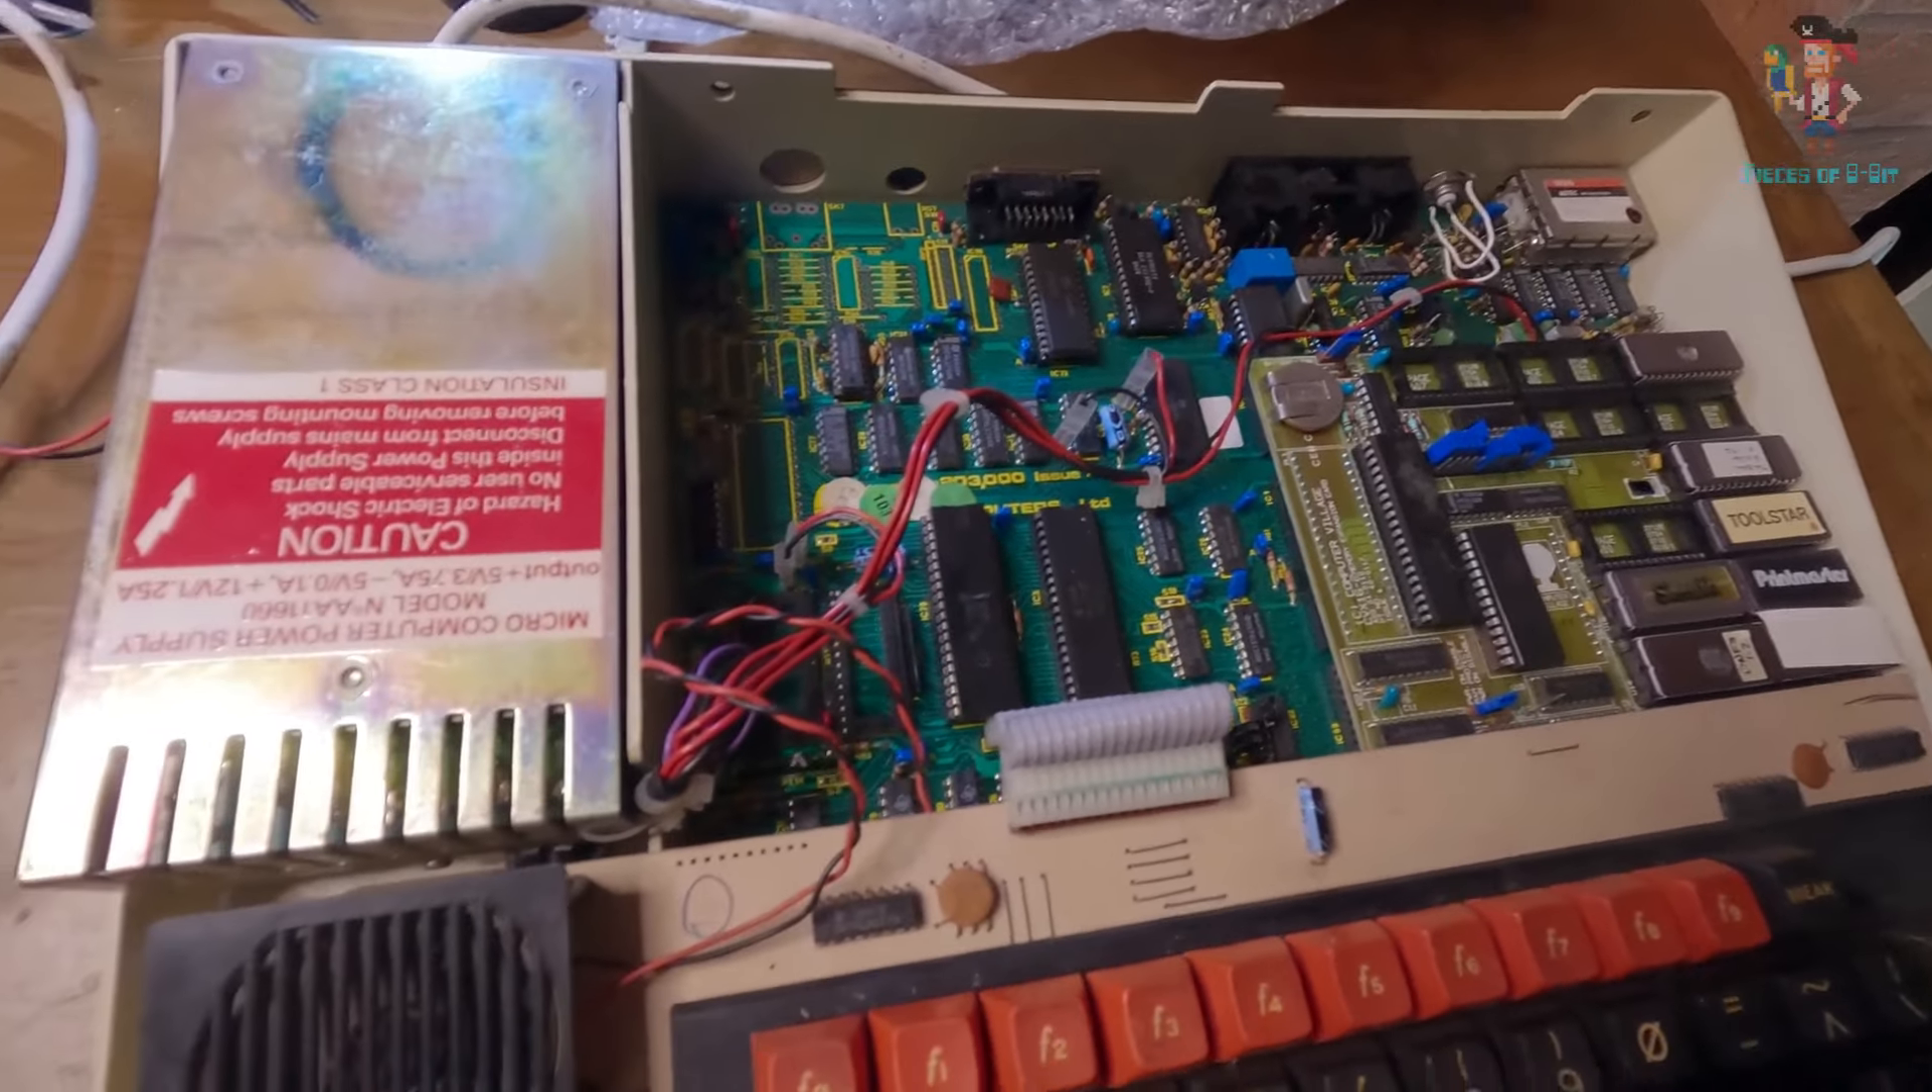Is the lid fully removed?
Yes.